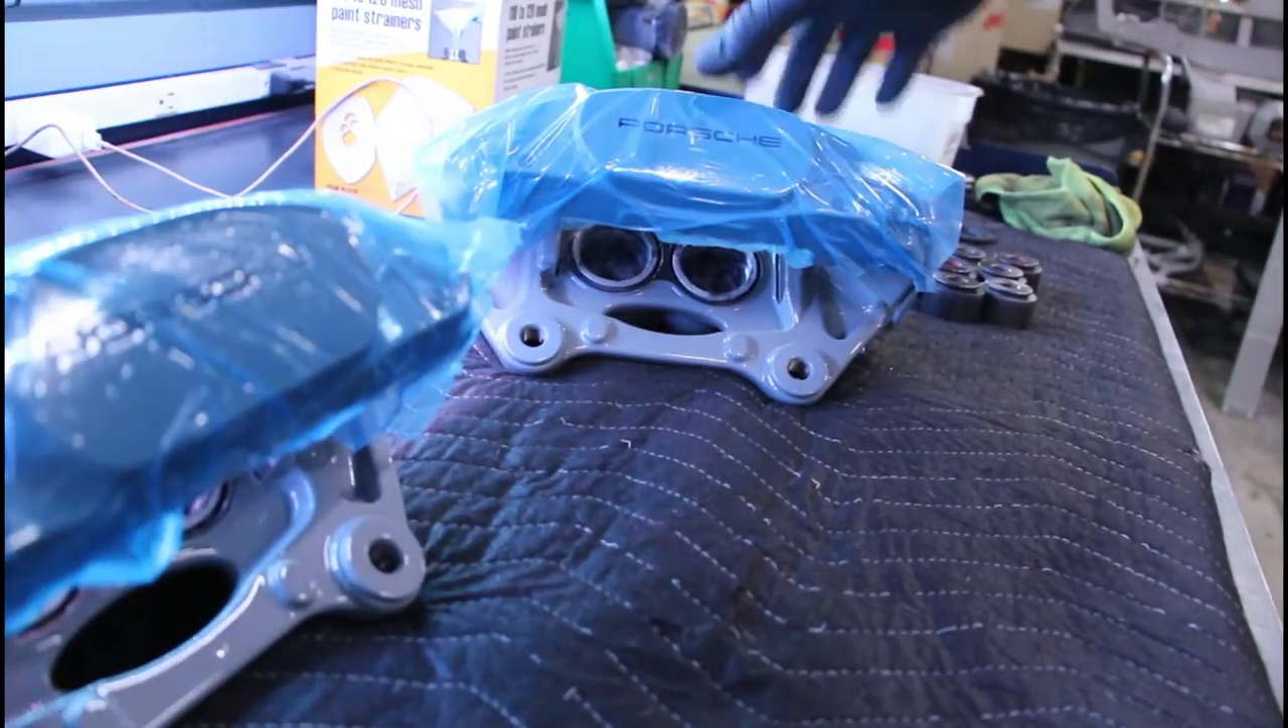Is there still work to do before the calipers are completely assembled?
Yes.